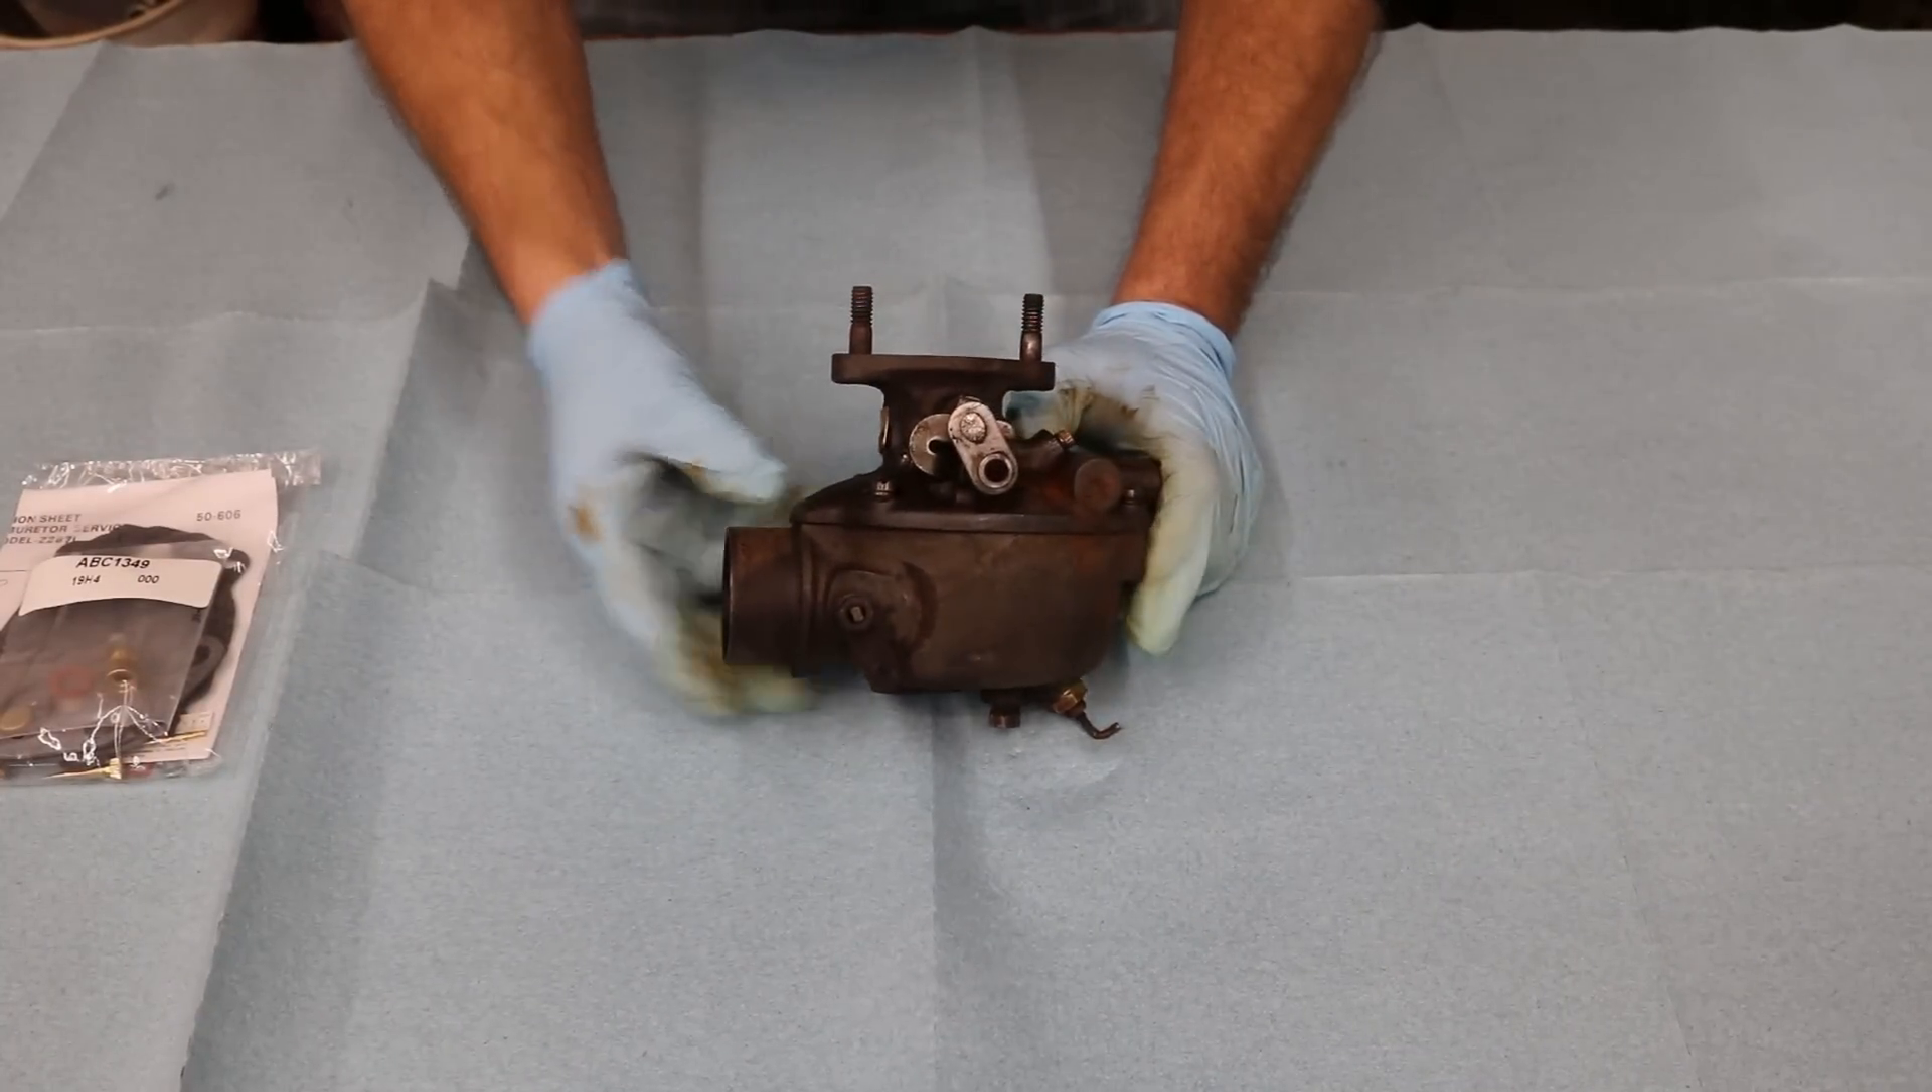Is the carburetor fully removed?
Yes.